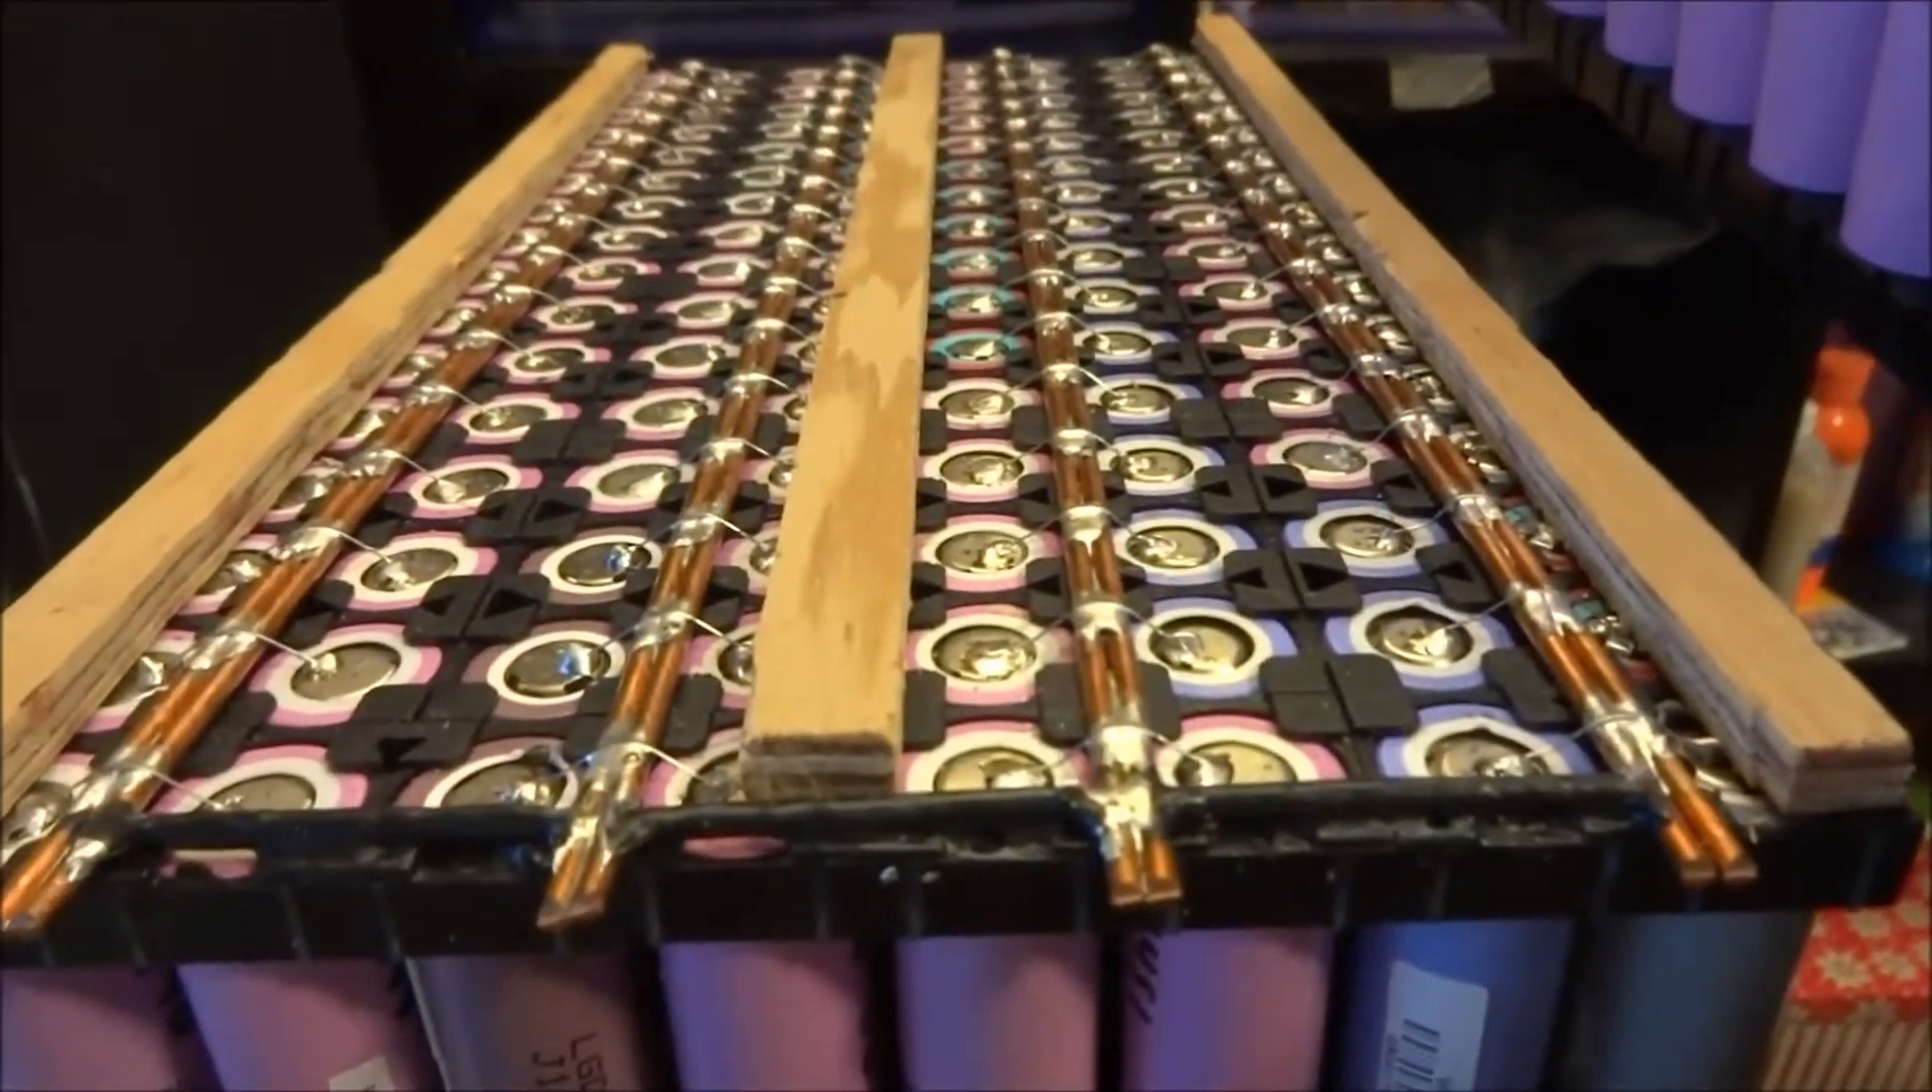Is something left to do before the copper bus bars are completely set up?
No.